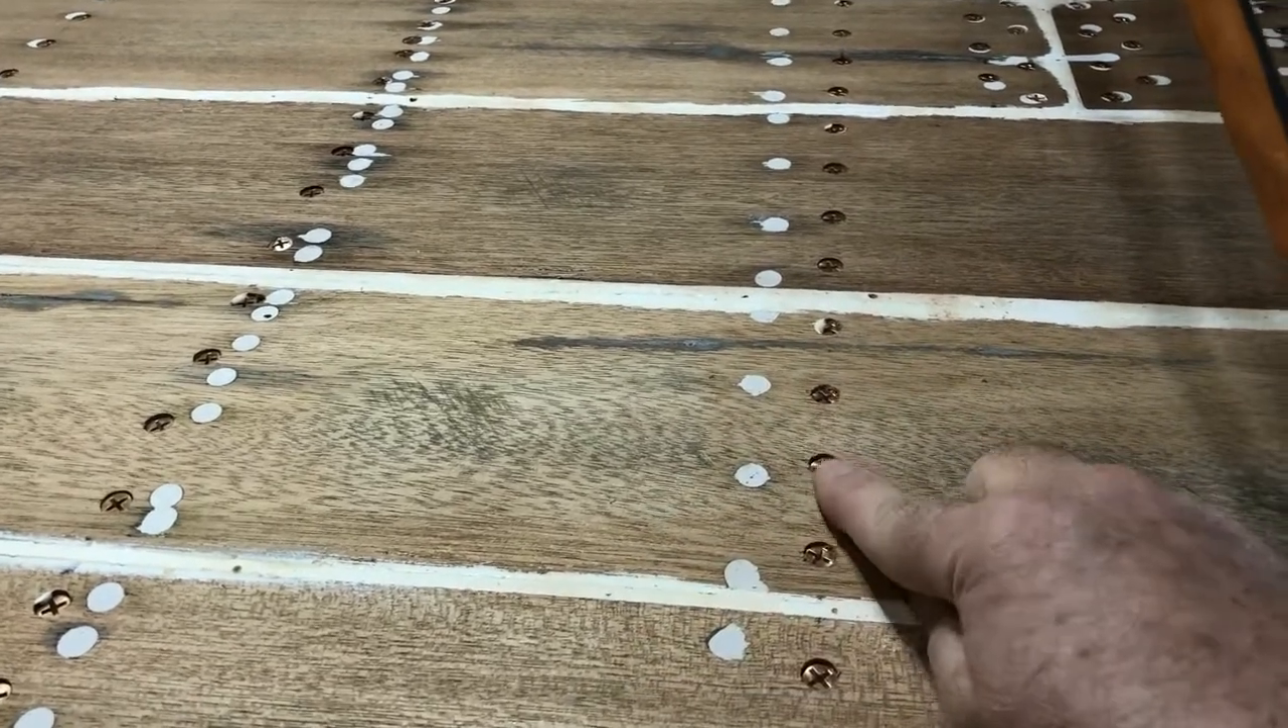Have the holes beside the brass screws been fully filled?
Yes.